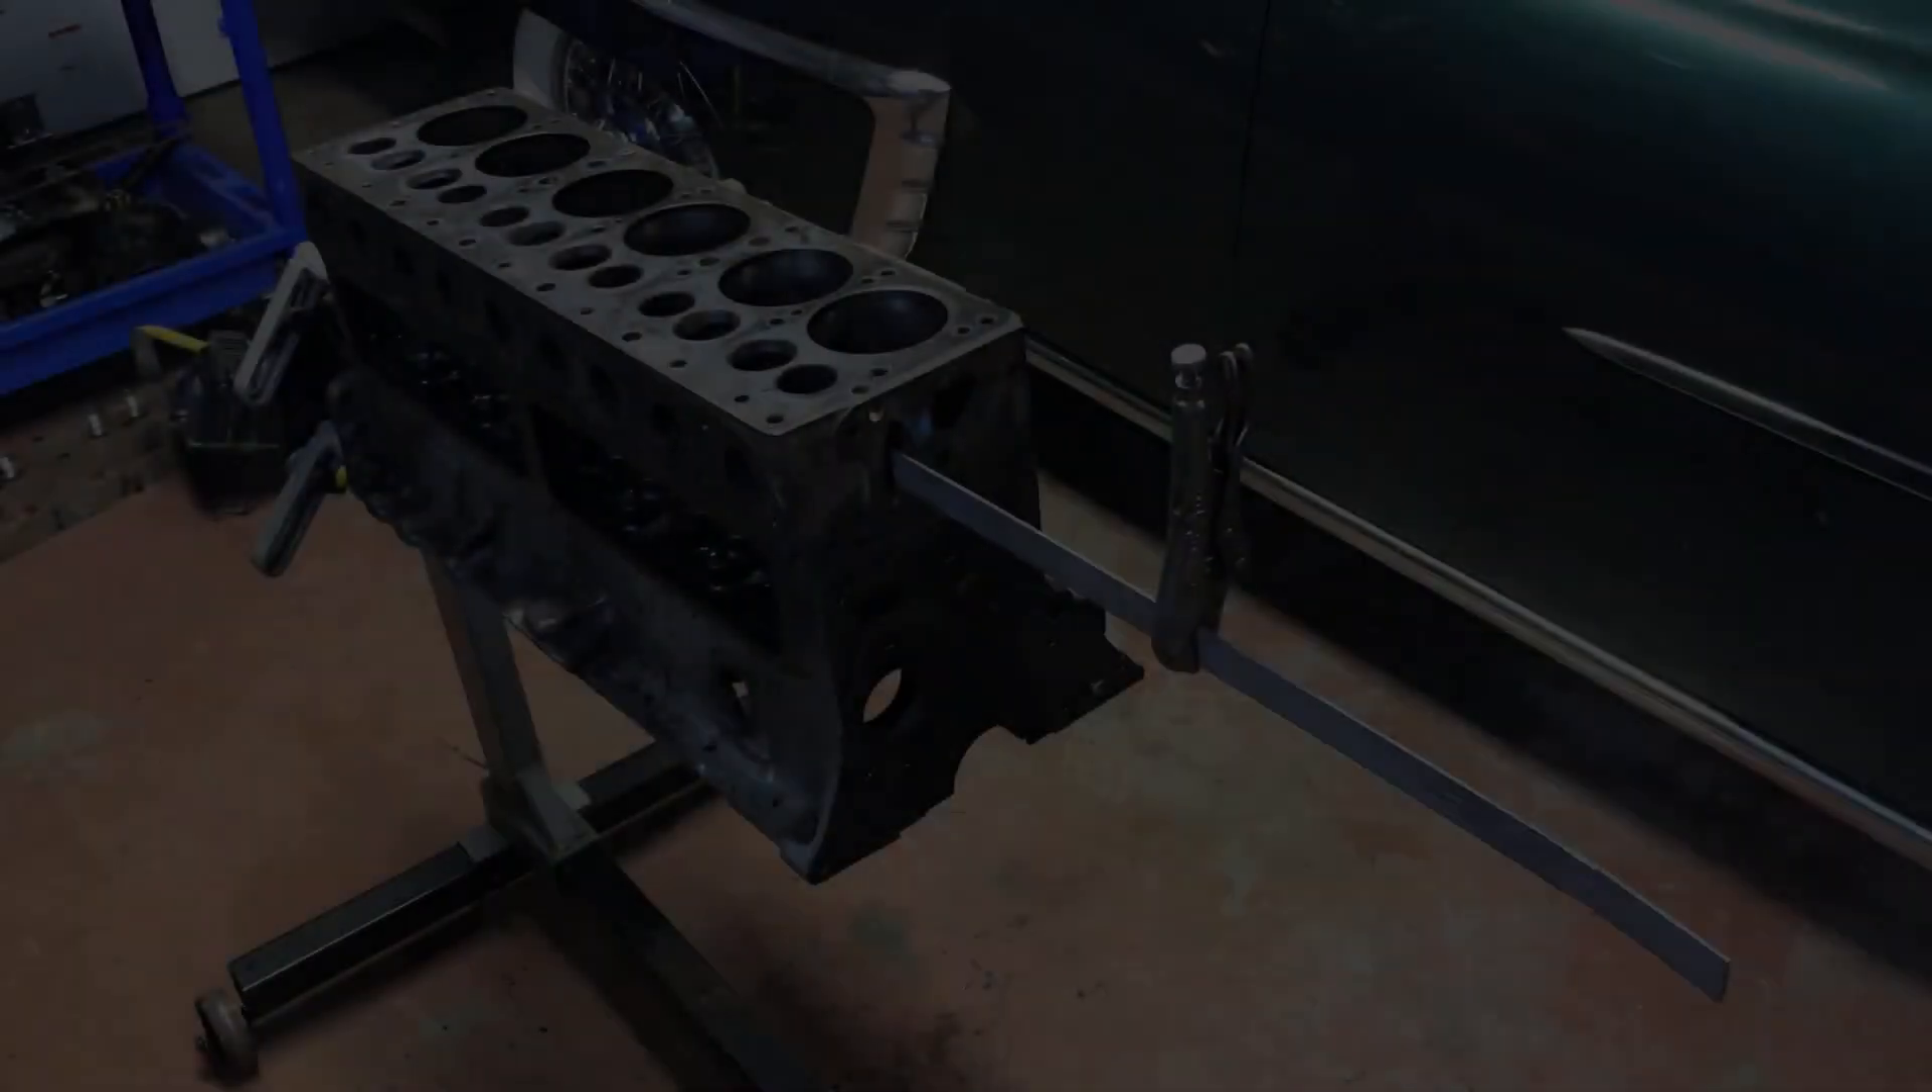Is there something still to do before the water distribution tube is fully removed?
Yes.